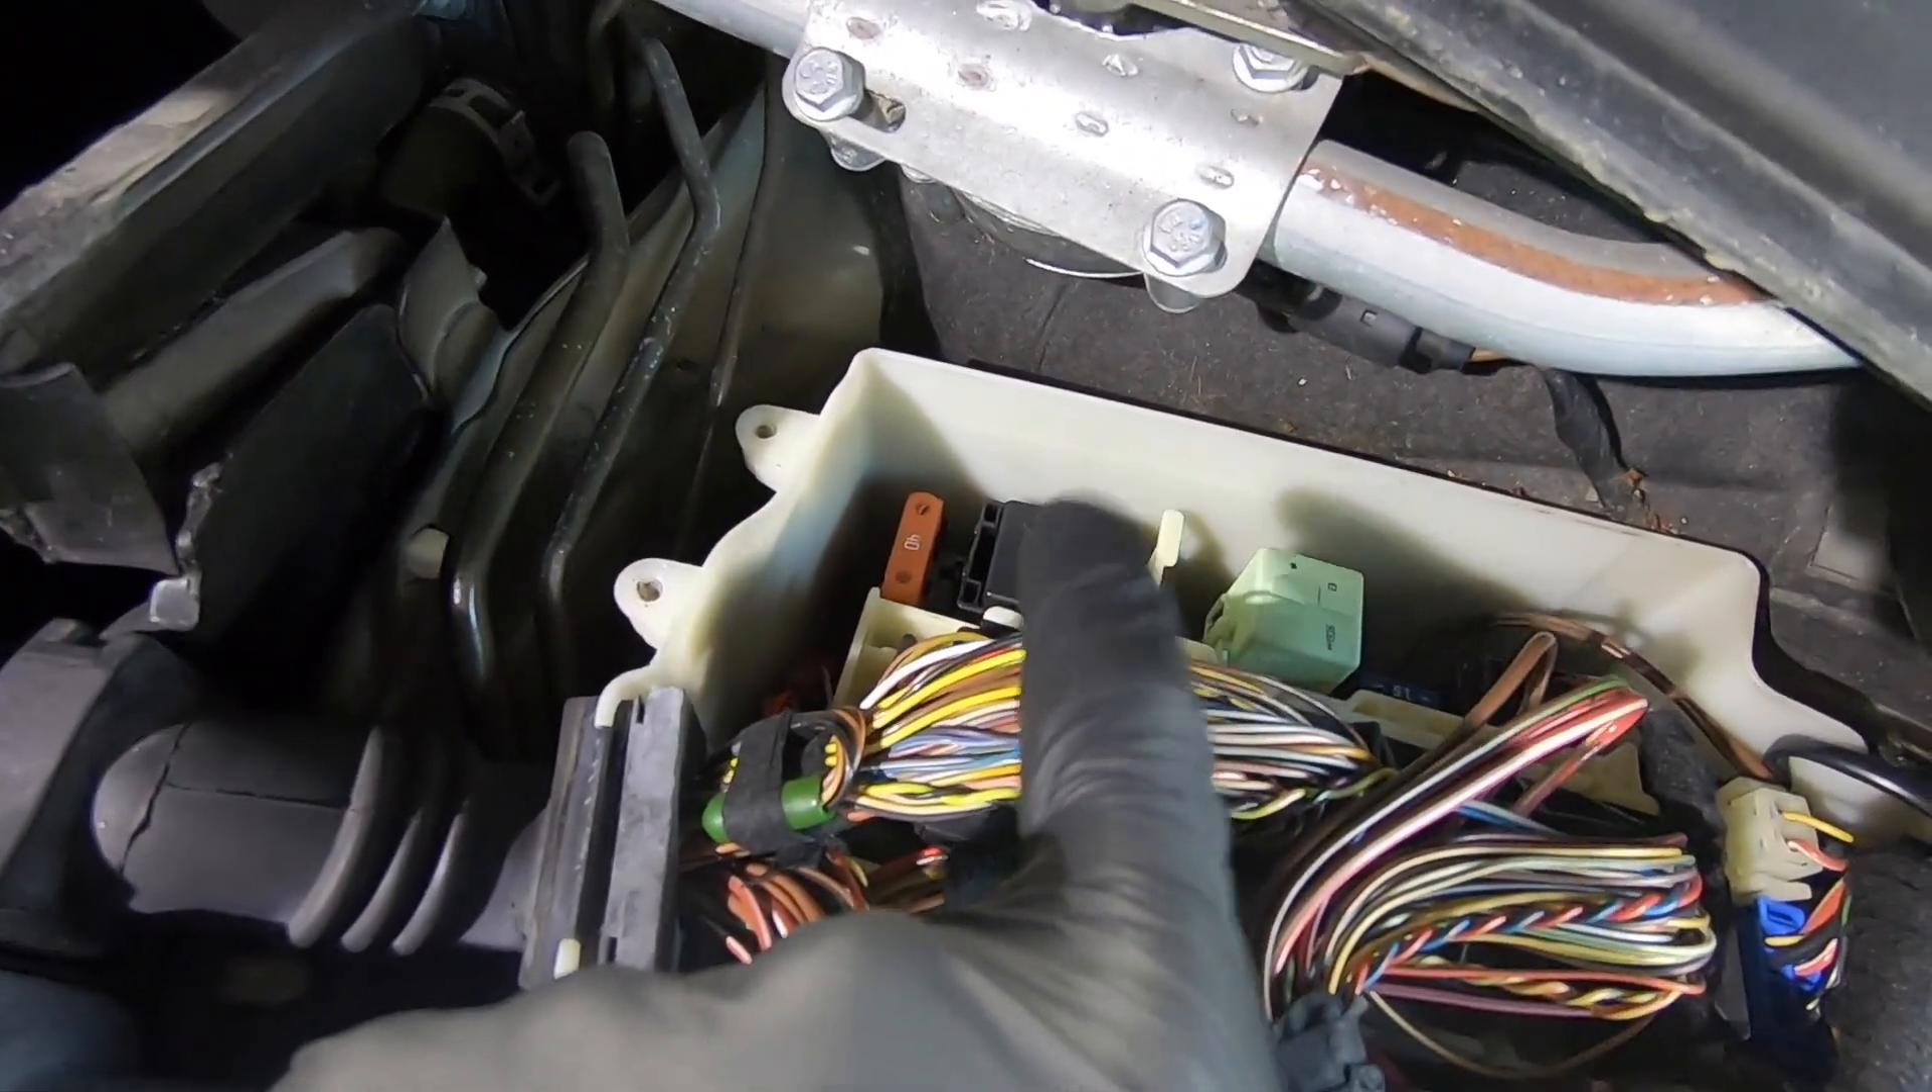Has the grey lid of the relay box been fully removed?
Yes.